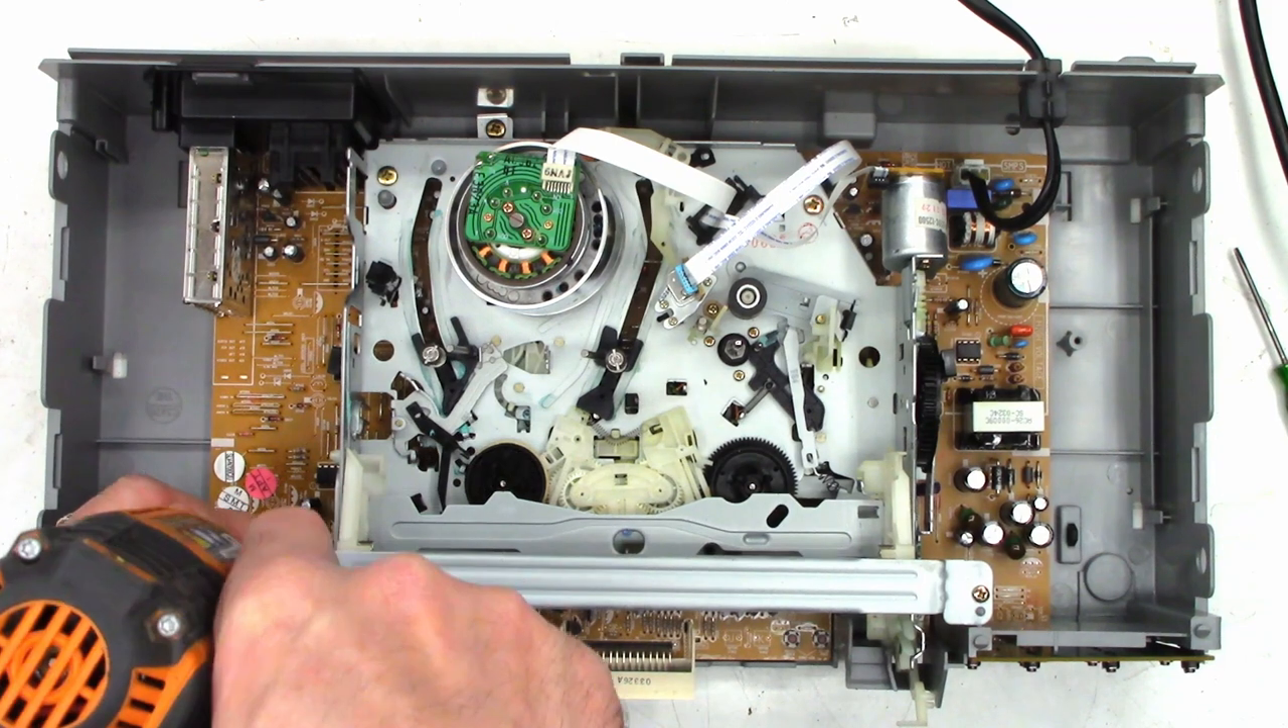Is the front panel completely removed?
Yes.